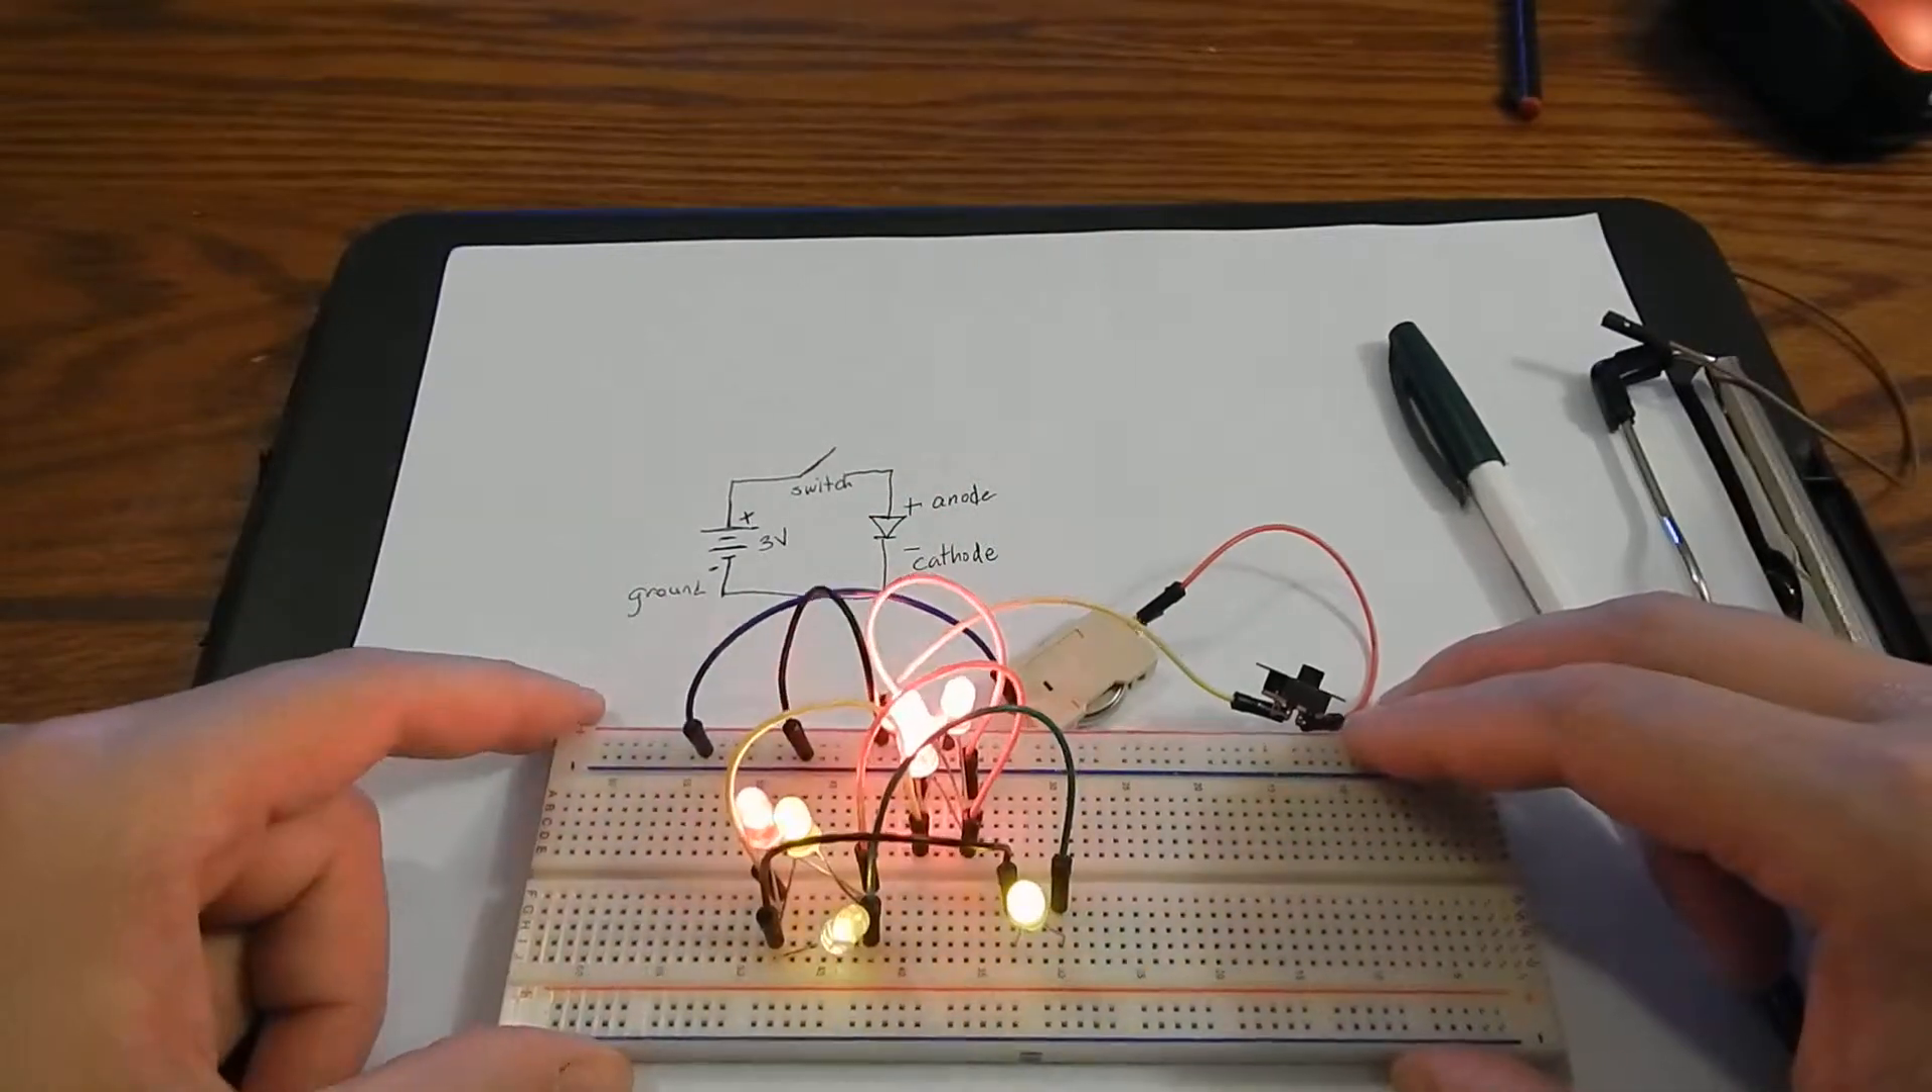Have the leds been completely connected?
Yes.